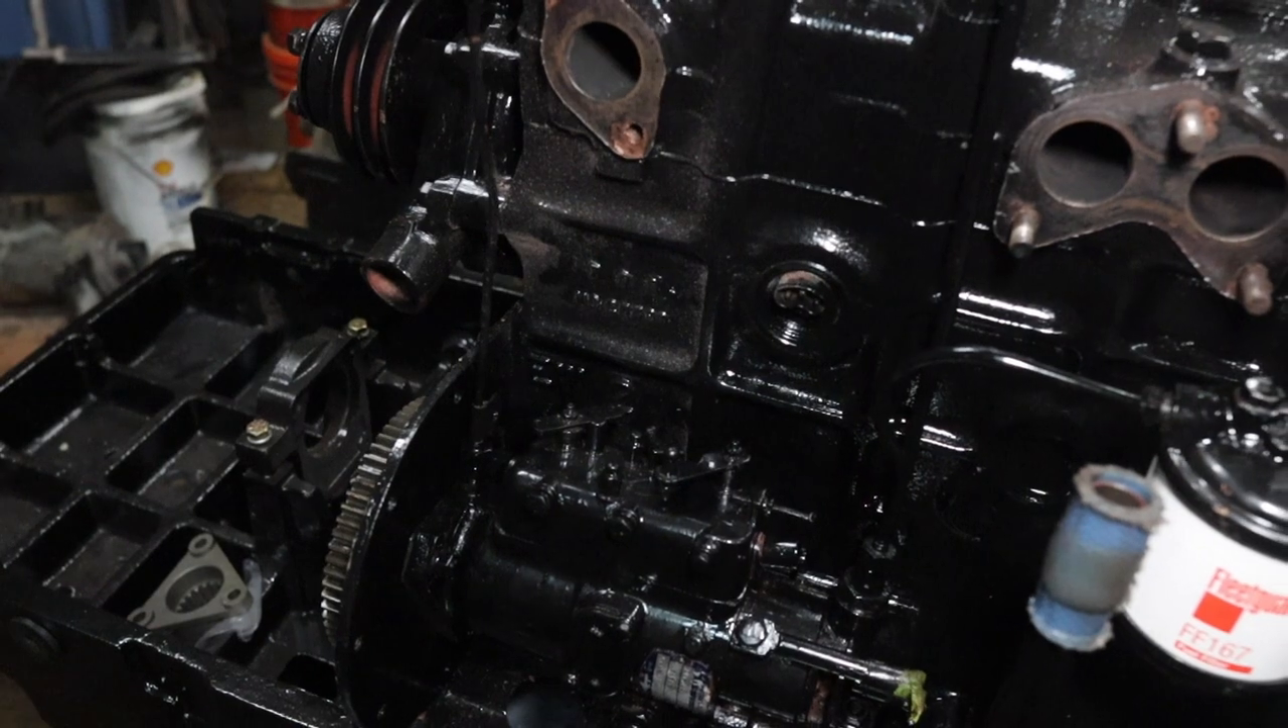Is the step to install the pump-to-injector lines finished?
No.